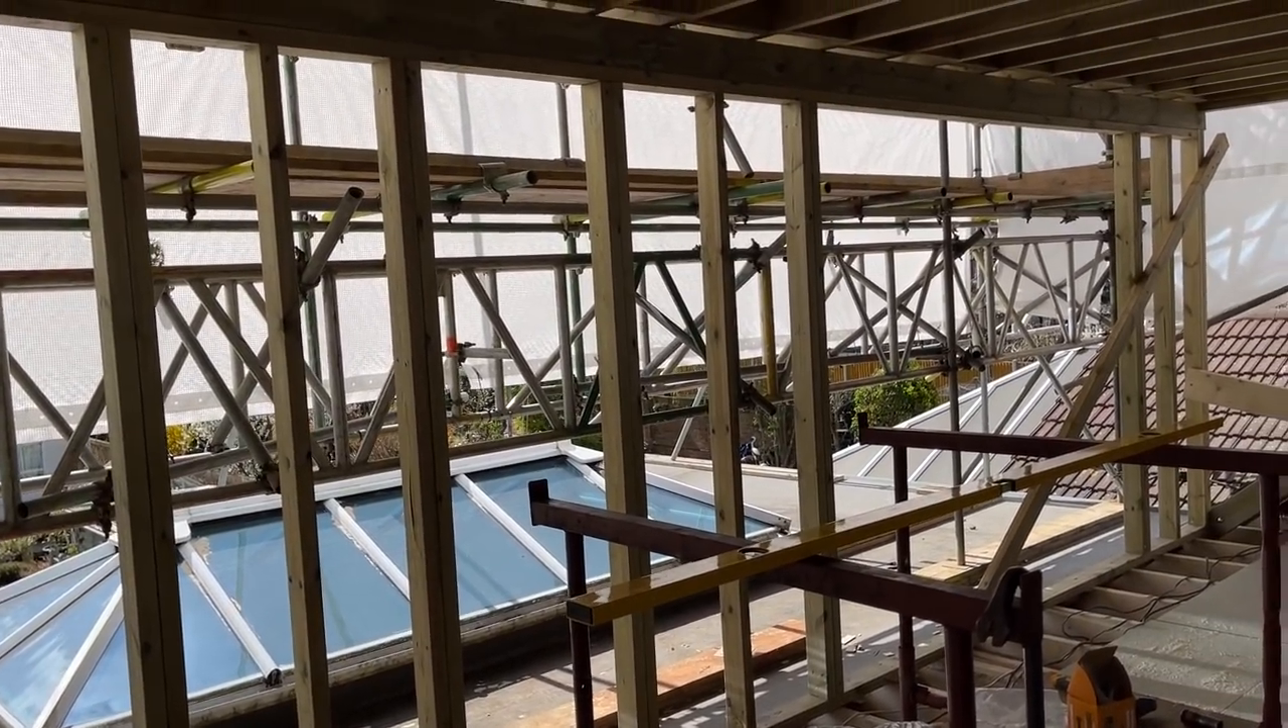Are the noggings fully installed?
No.